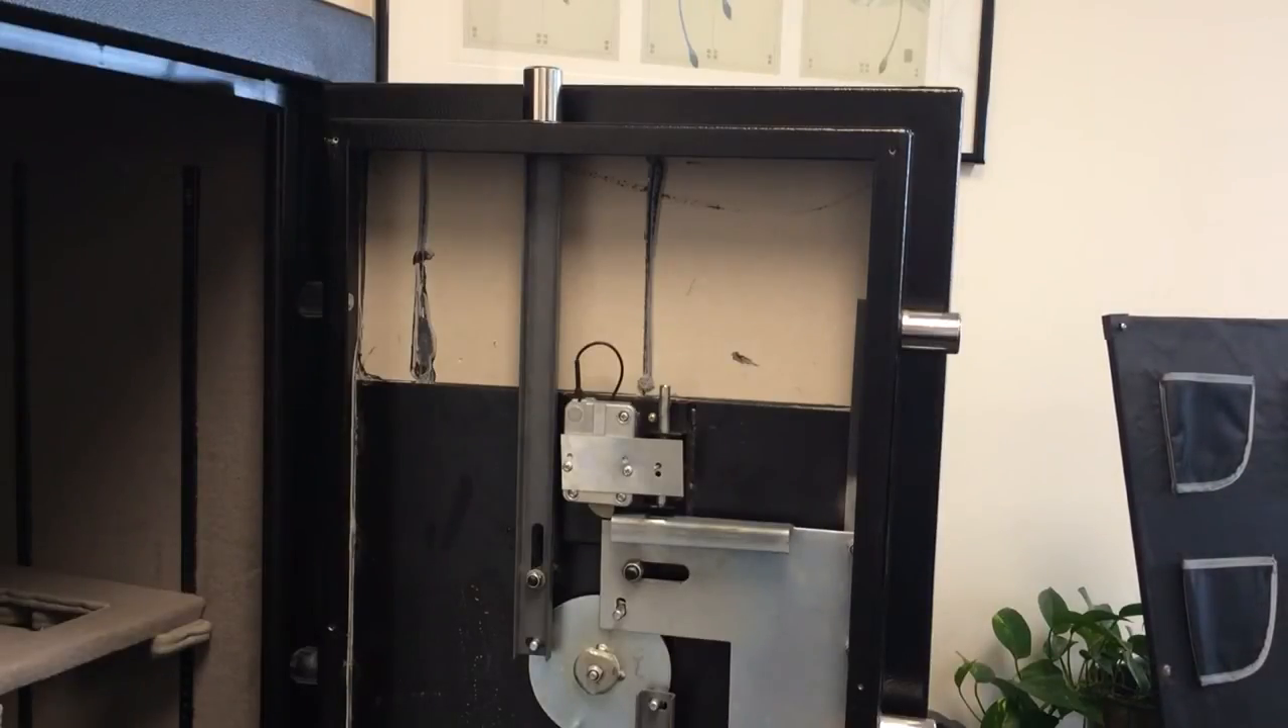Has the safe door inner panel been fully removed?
Yes.